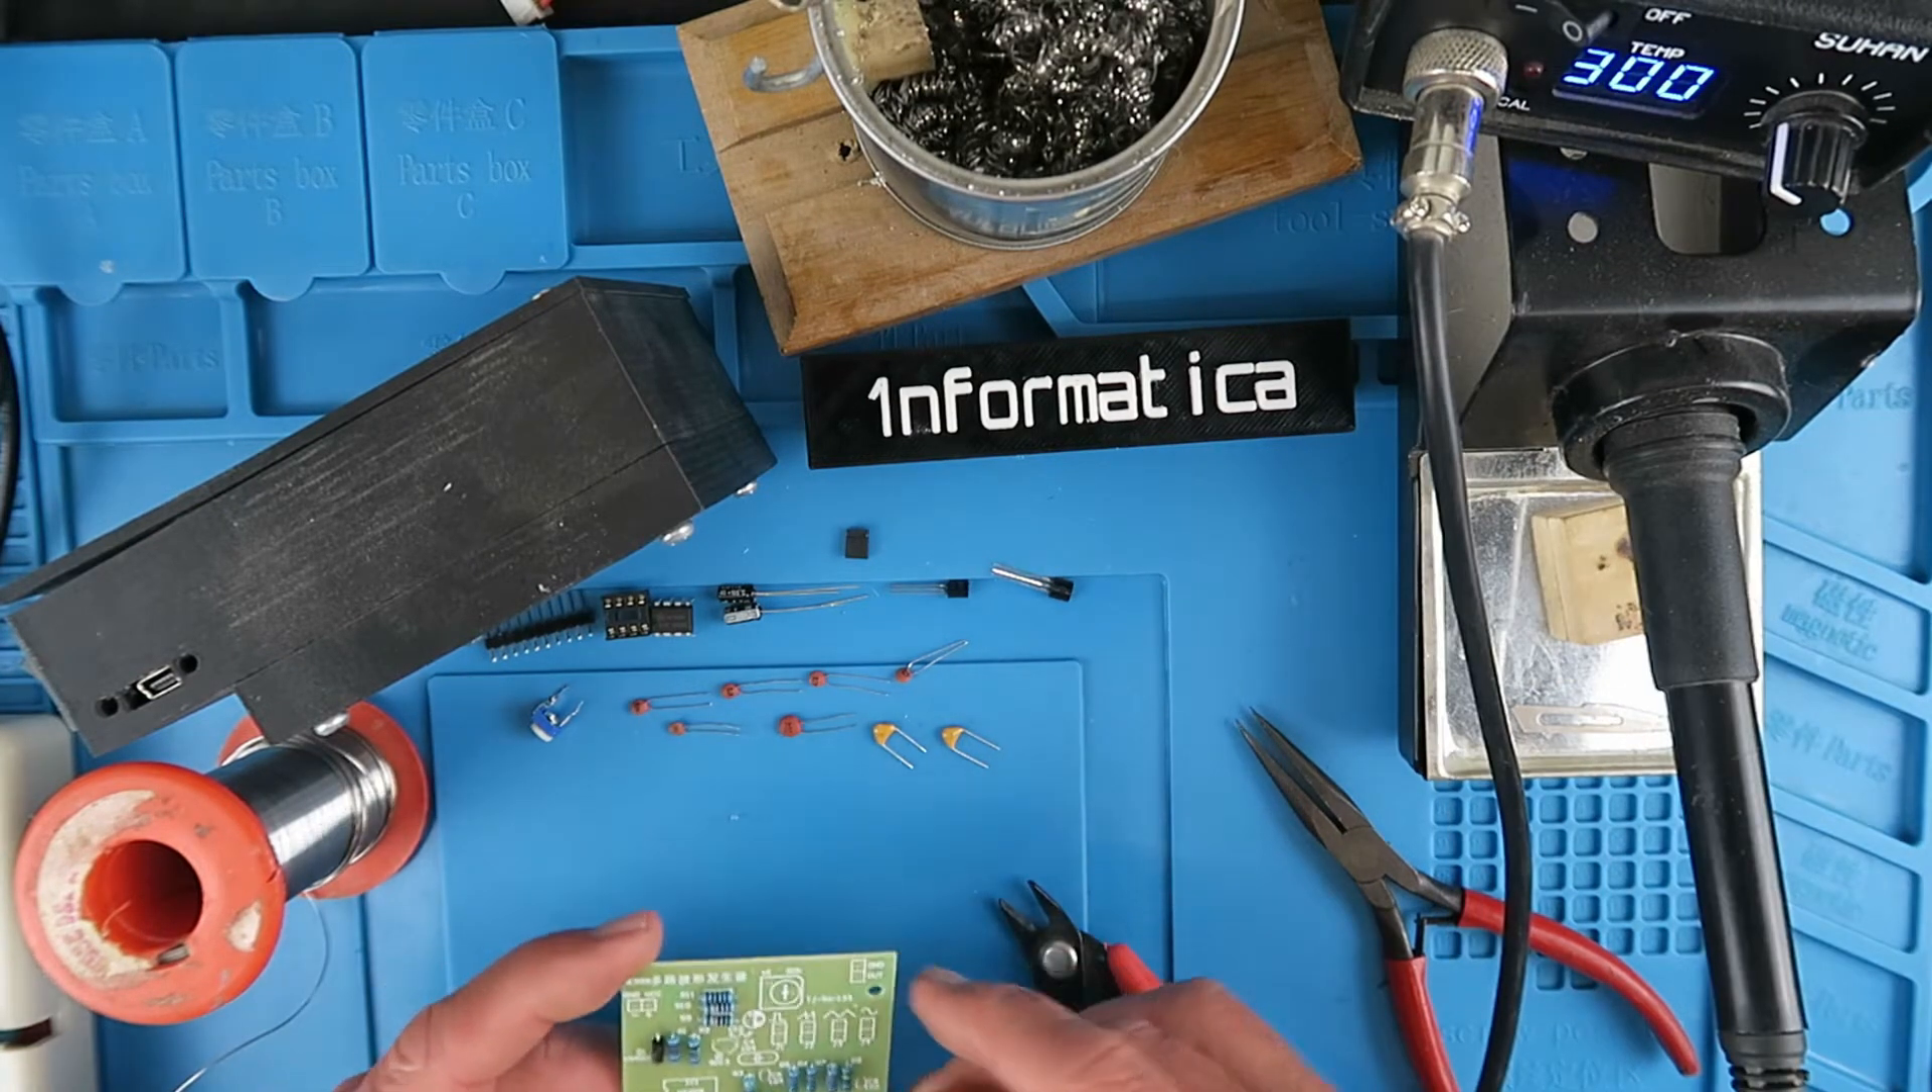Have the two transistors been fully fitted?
No.